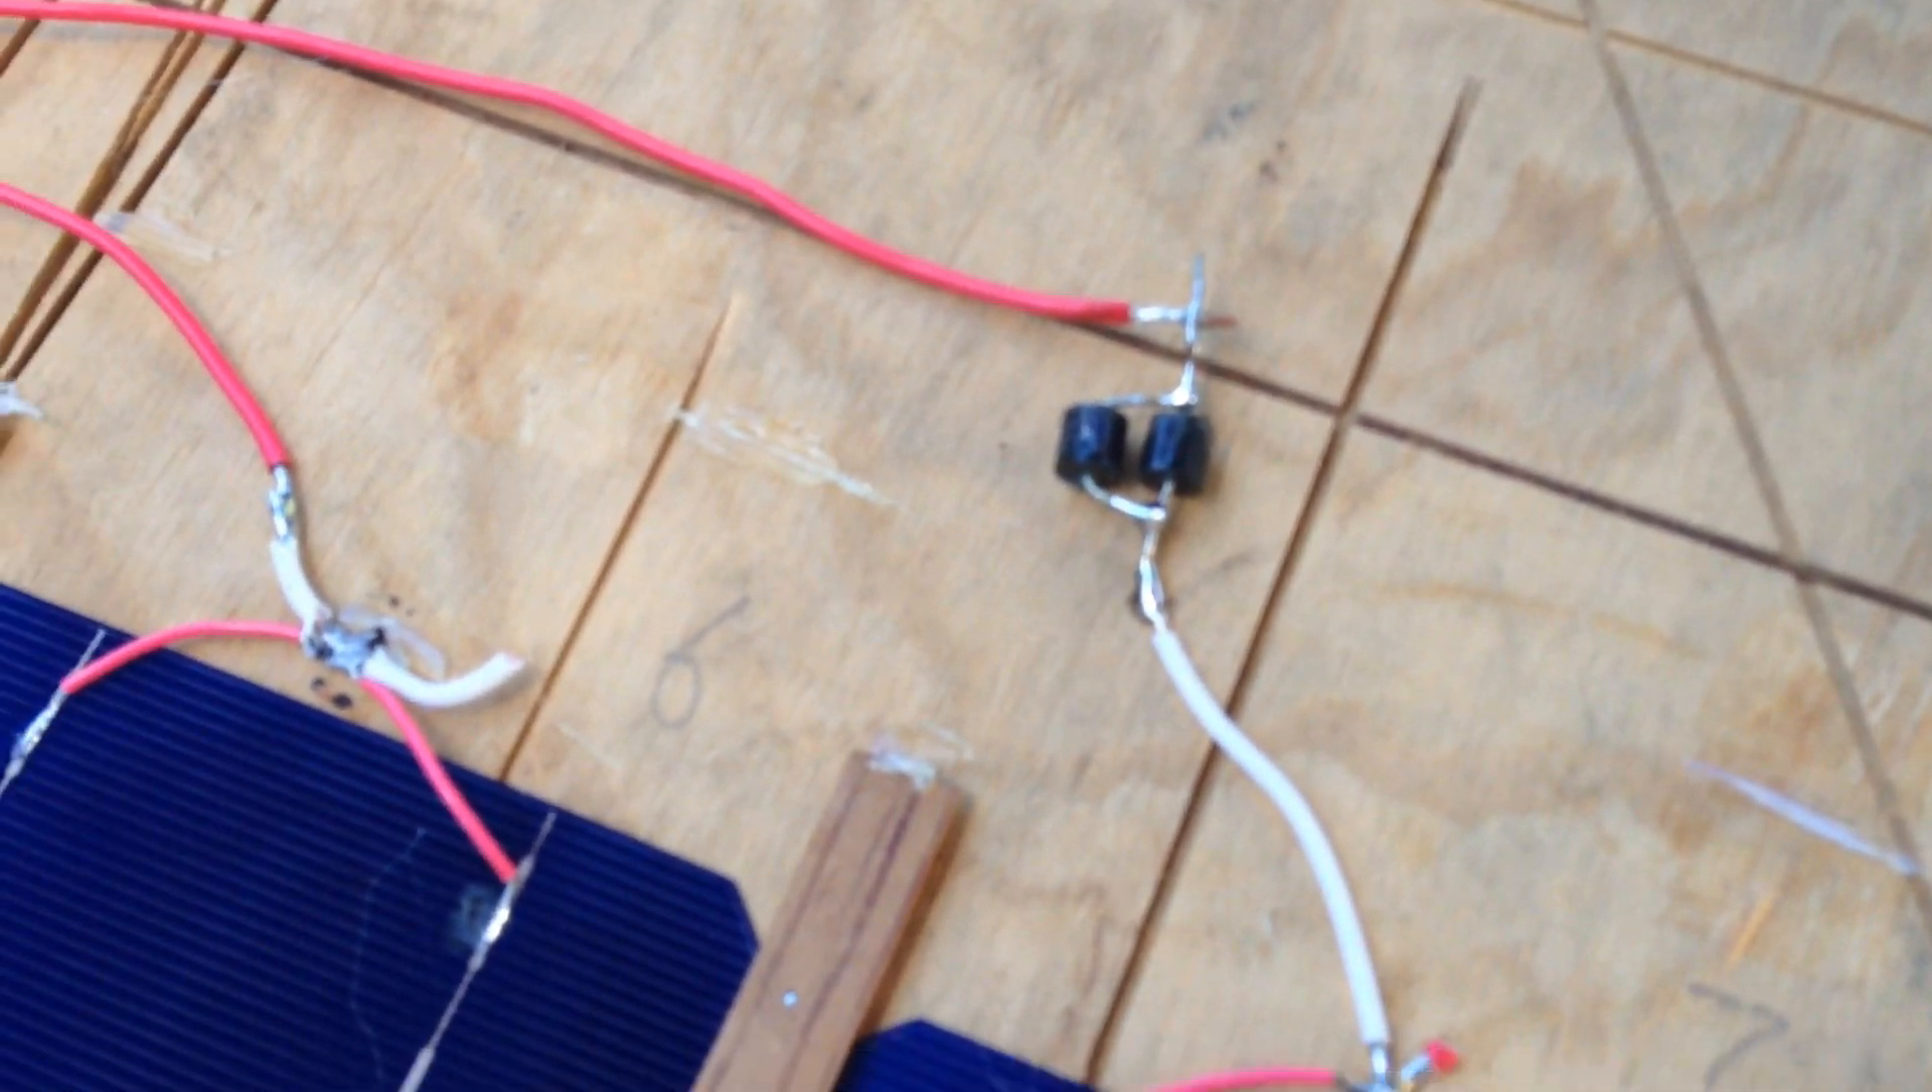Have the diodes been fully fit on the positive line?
Yes.